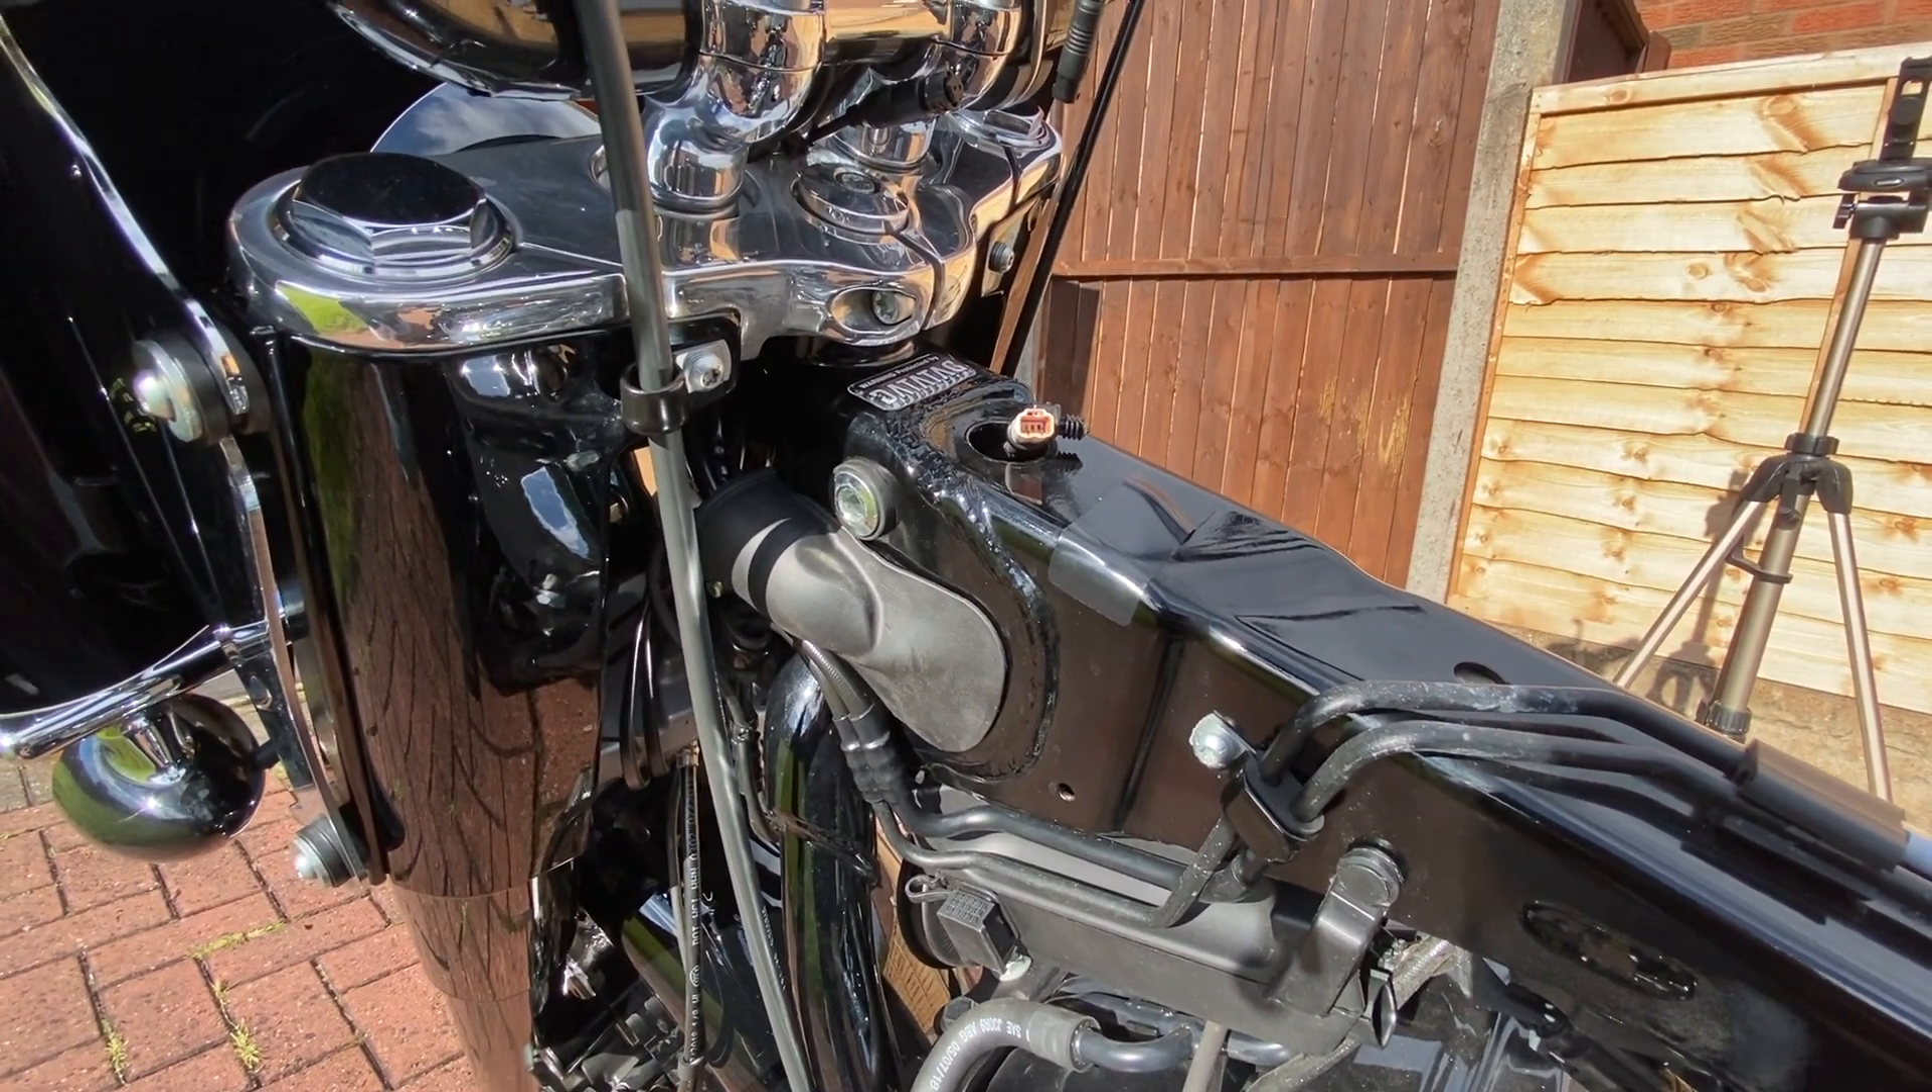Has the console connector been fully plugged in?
No.